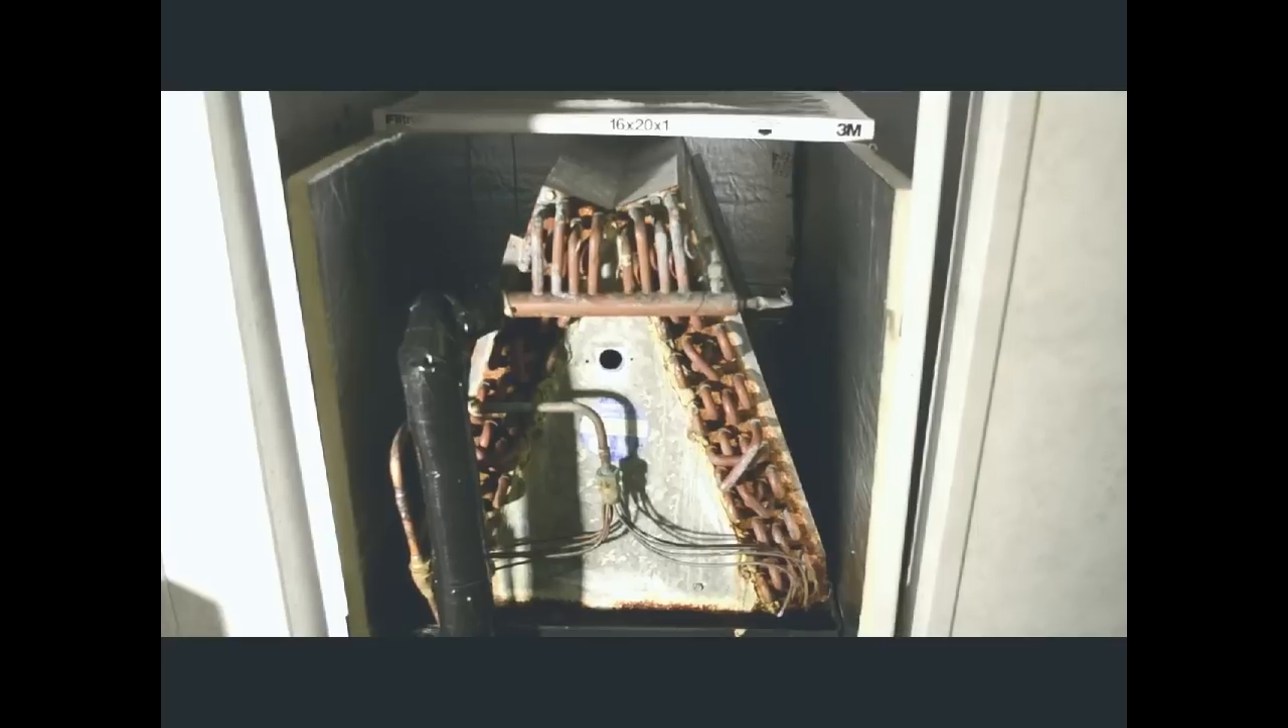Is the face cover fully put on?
No.